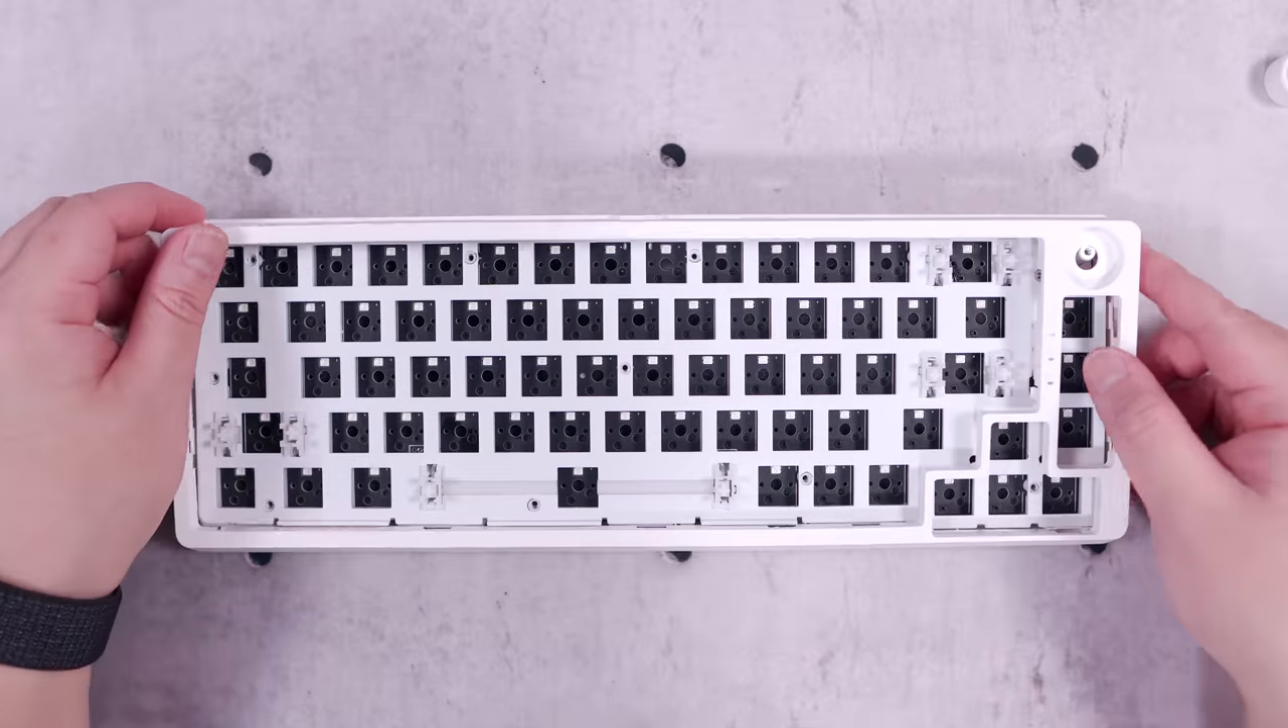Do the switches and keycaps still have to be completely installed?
Yes.